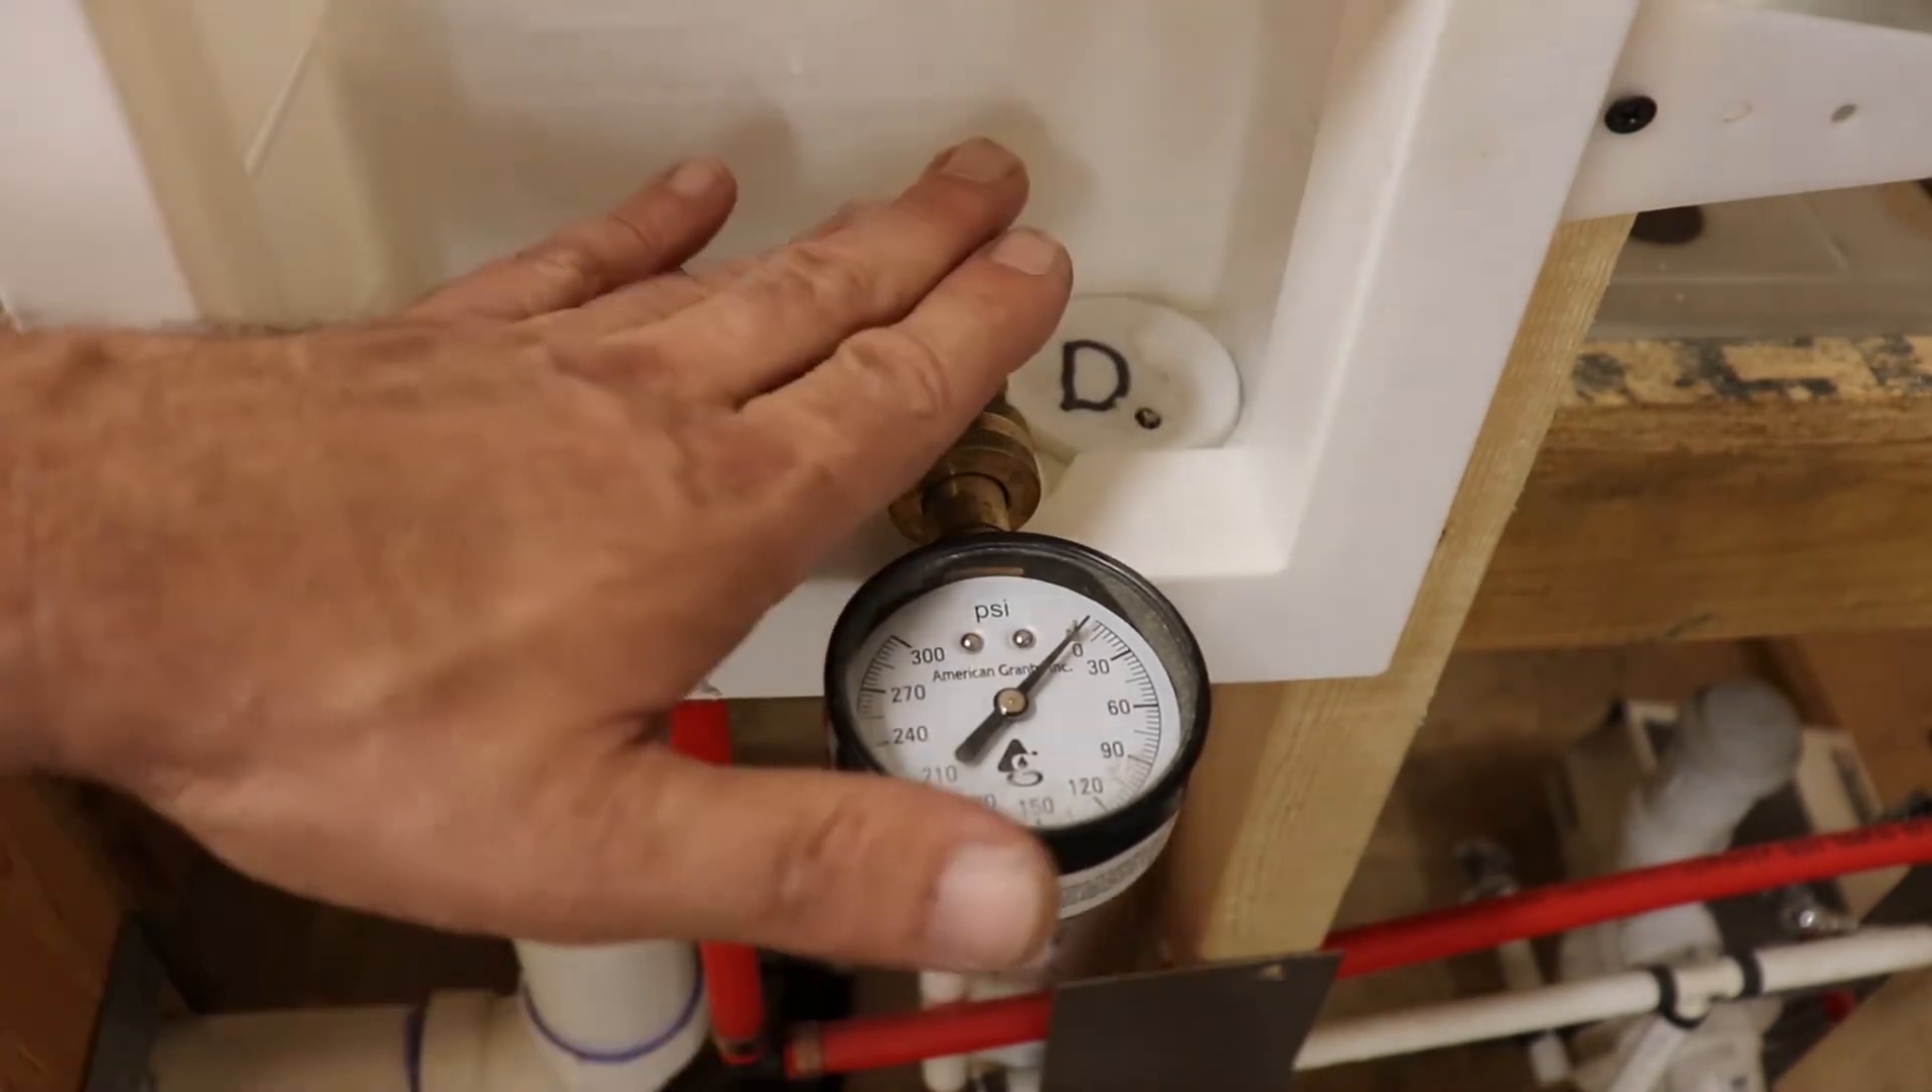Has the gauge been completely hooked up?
Yes.